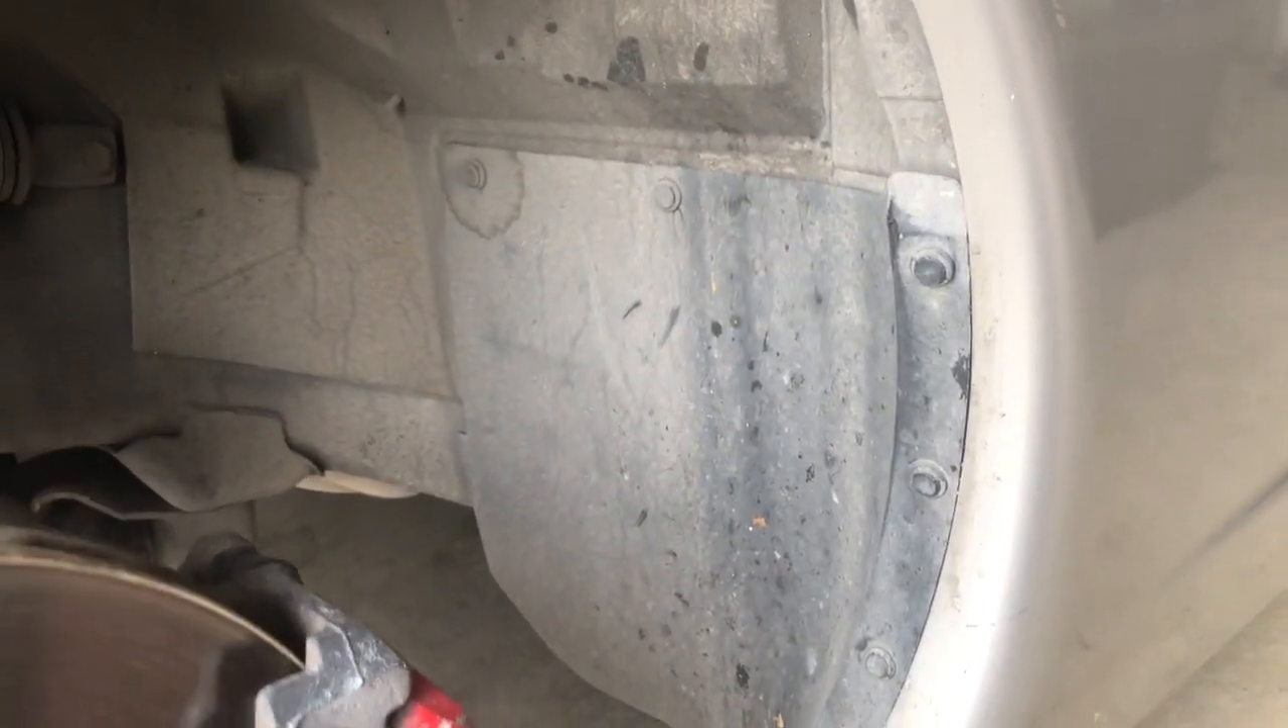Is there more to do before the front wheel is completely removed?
No.